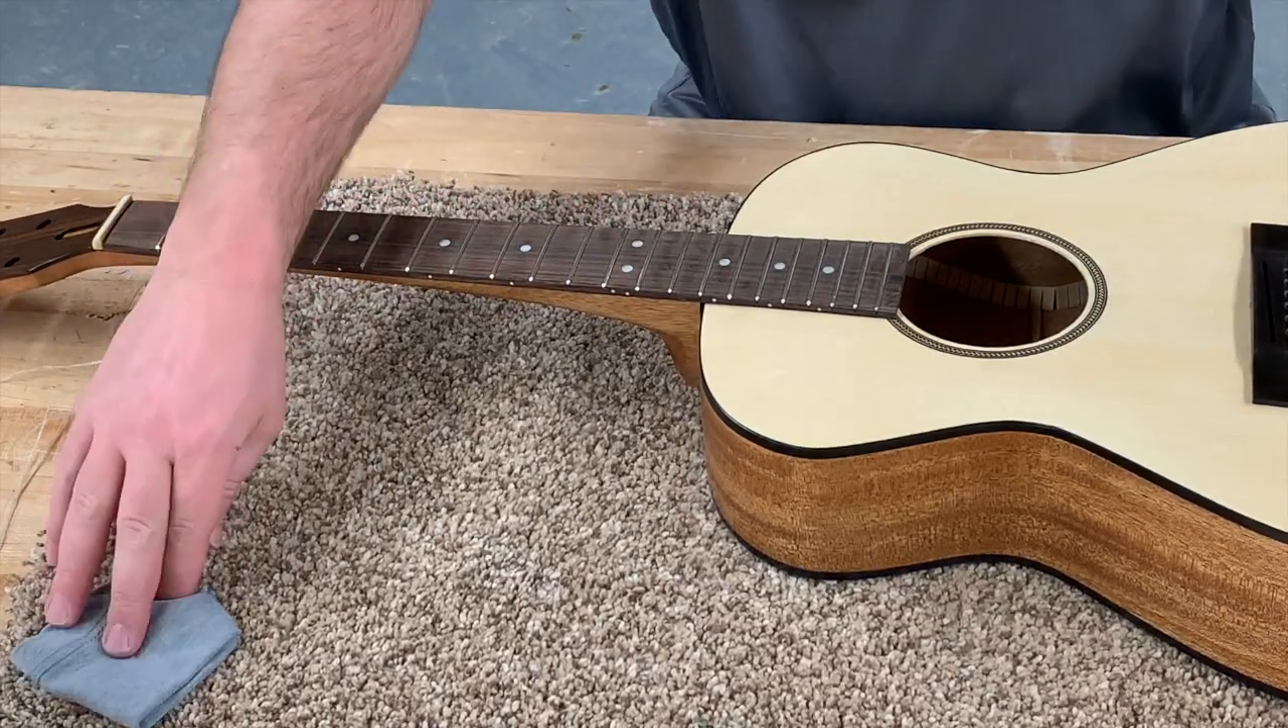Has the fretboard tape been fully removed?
Yes.